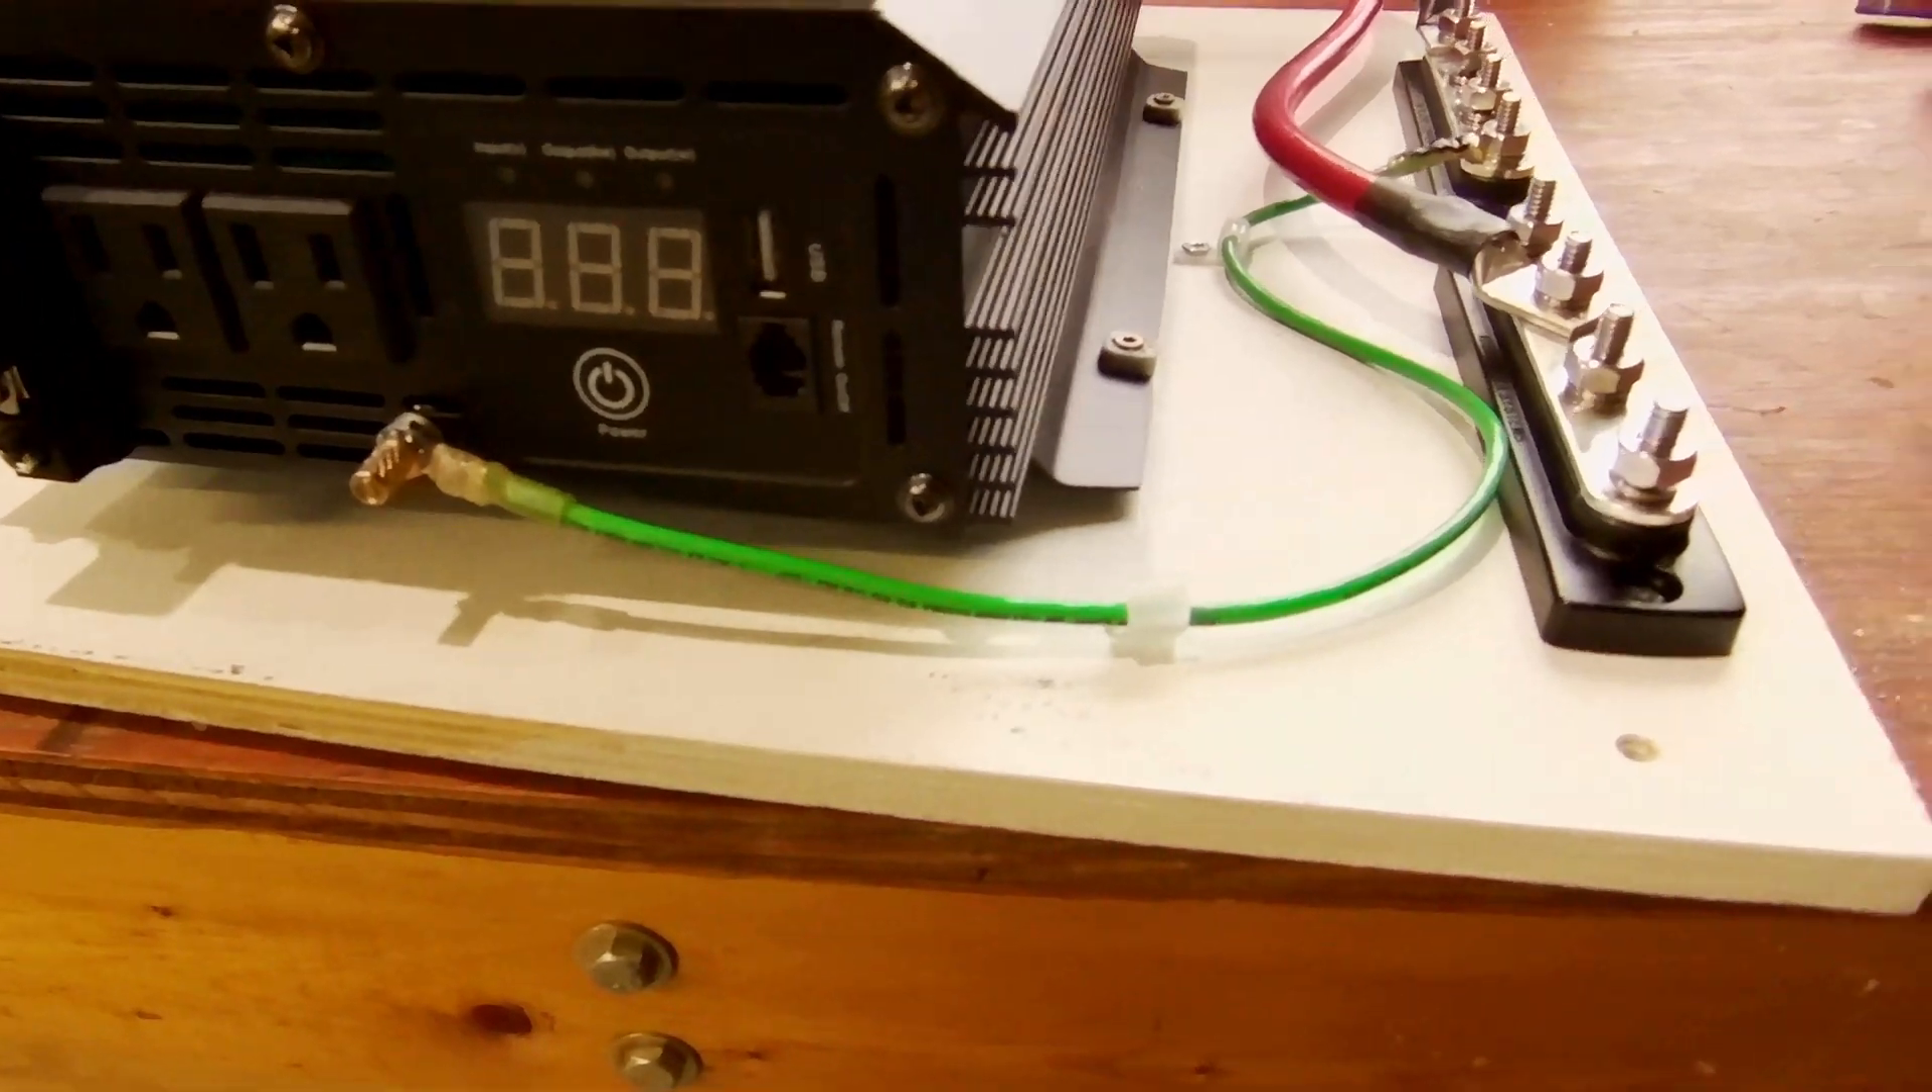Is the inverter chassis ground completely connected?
Yes.